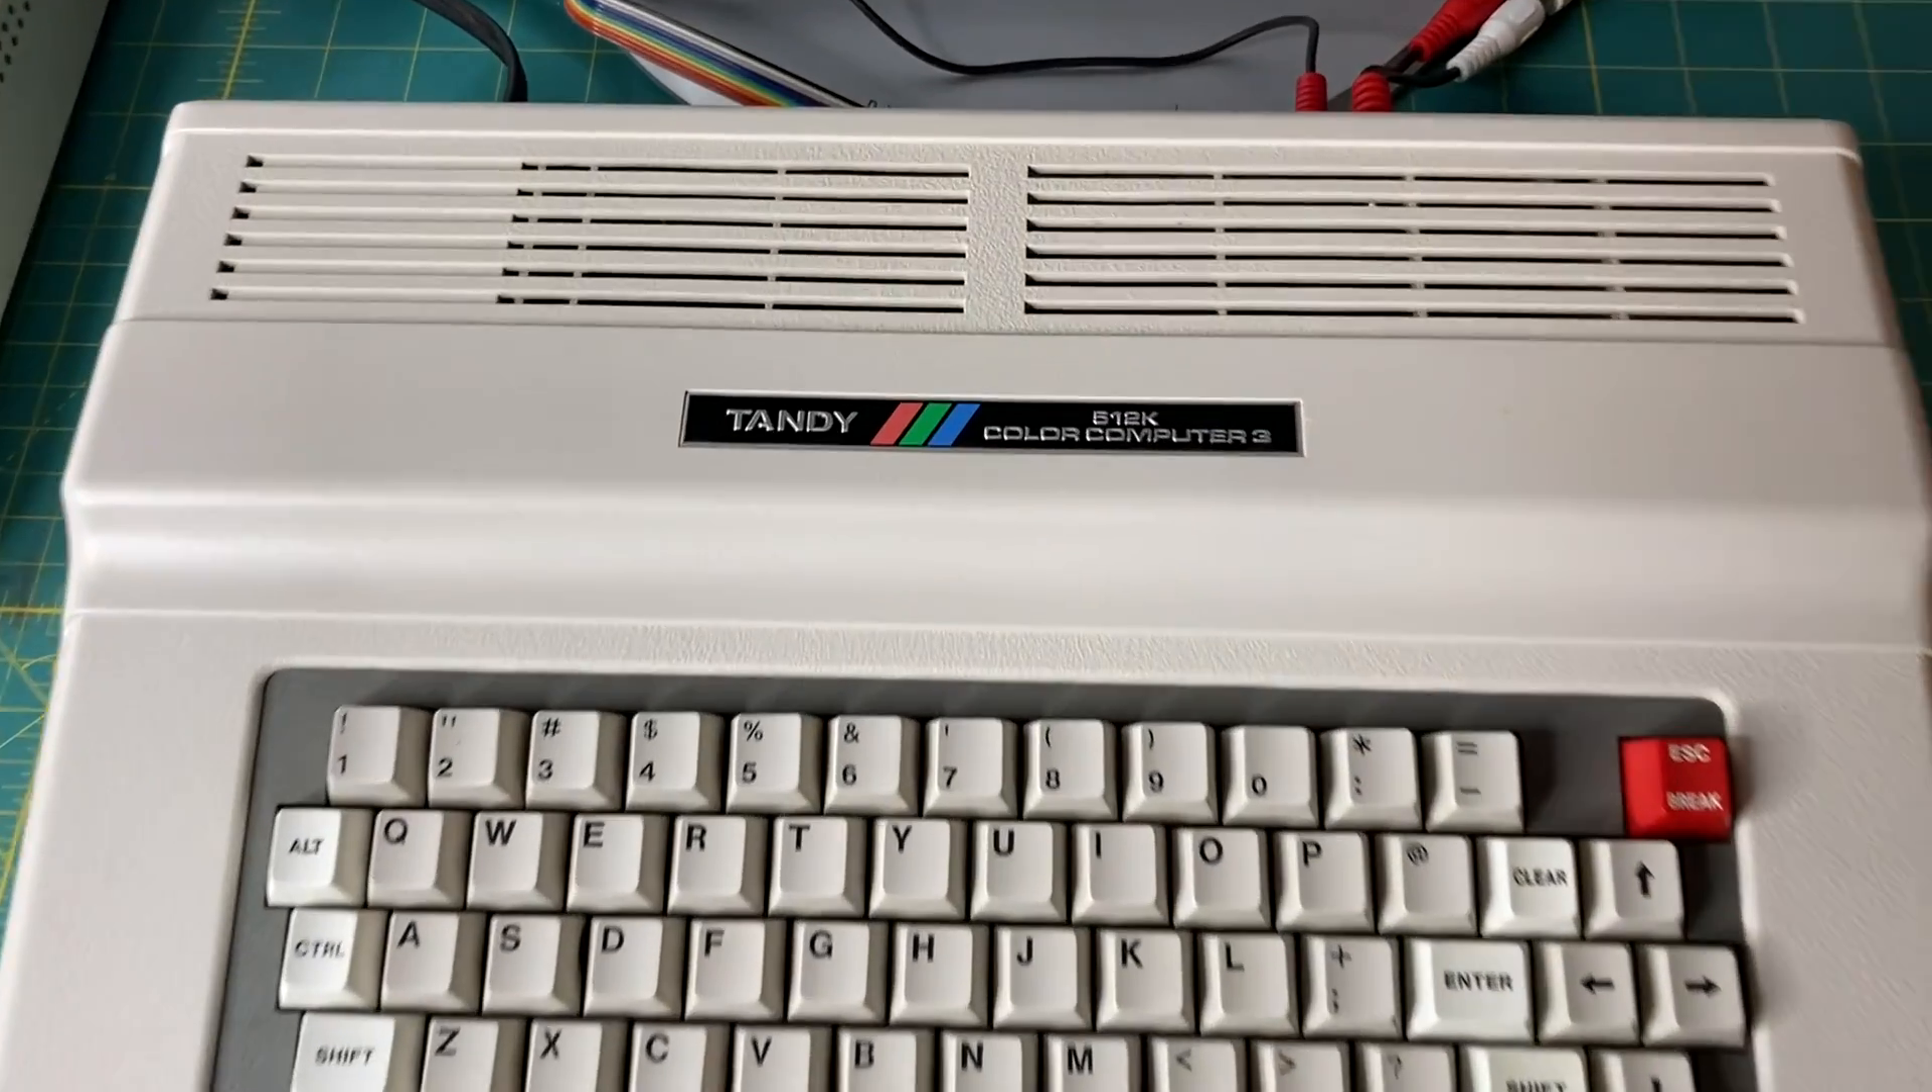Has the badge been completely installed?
Yes.